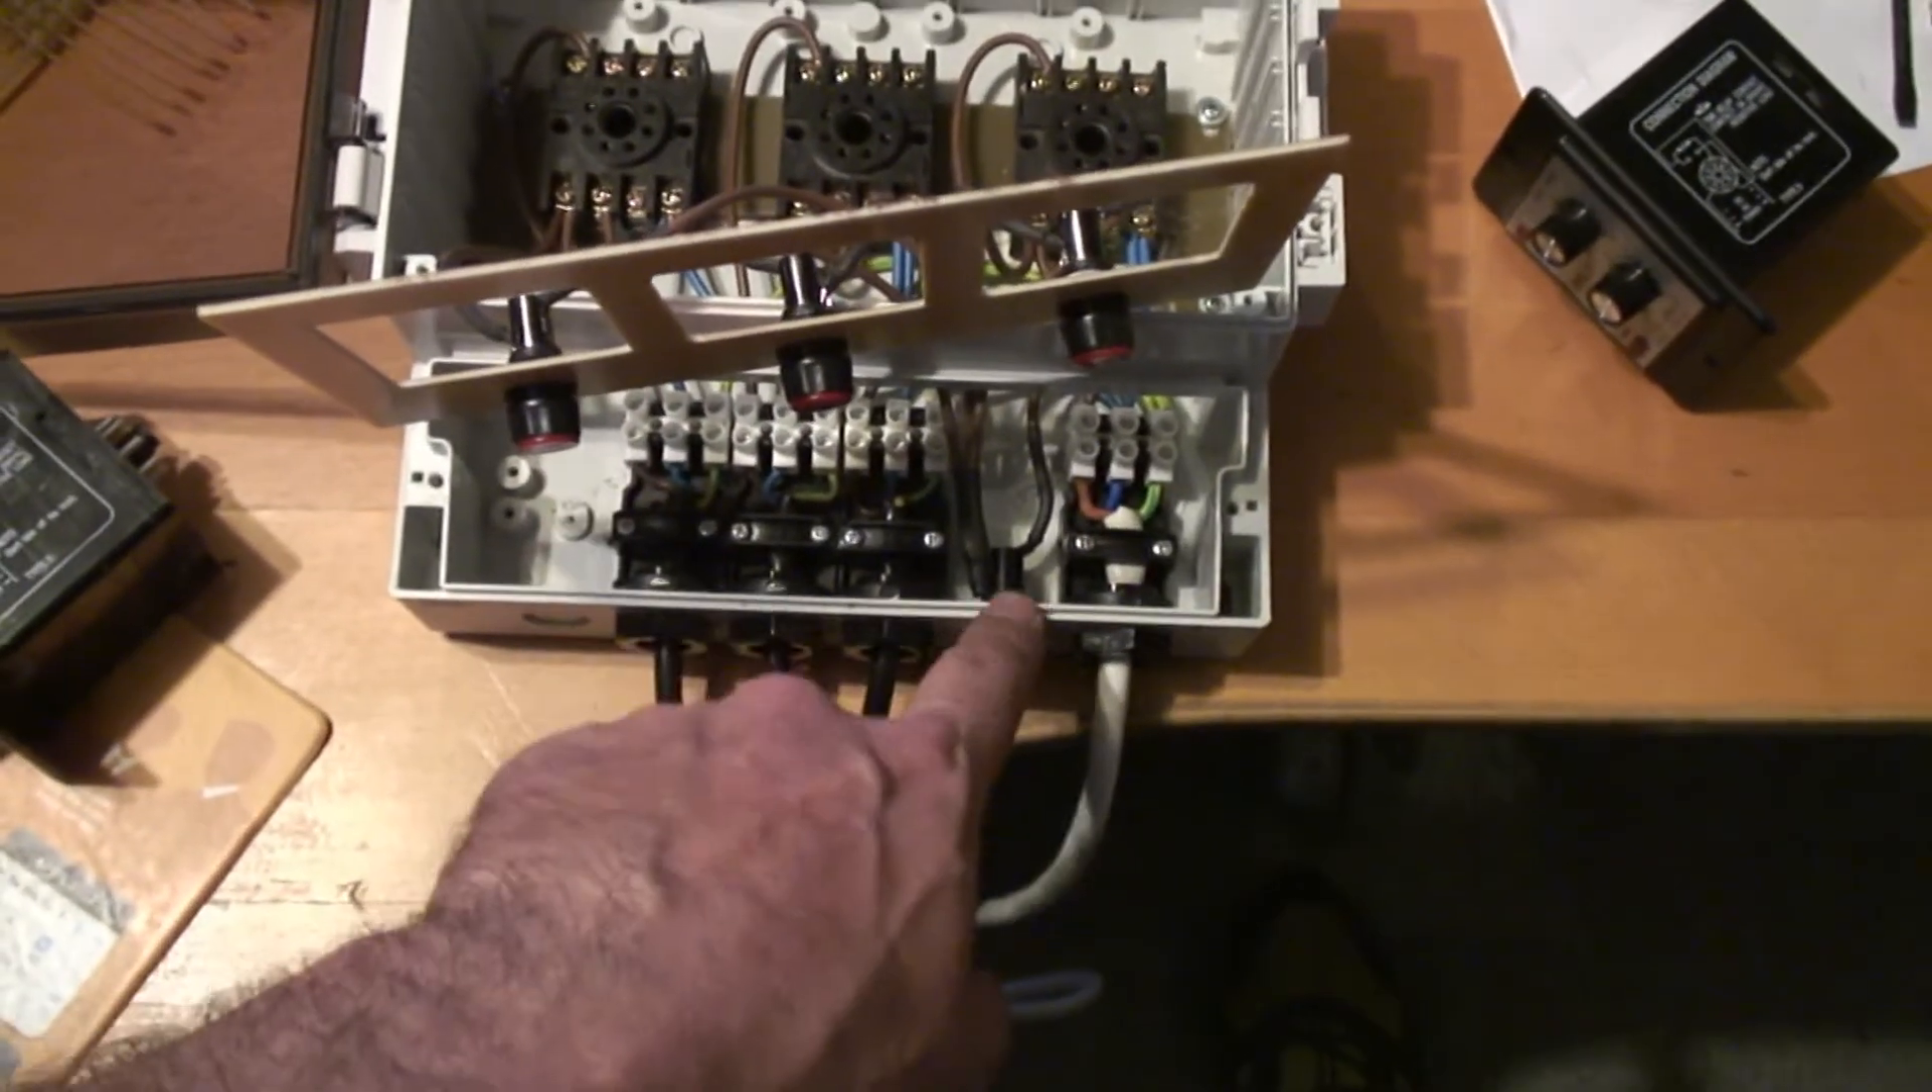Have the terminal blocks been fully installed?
Yes.